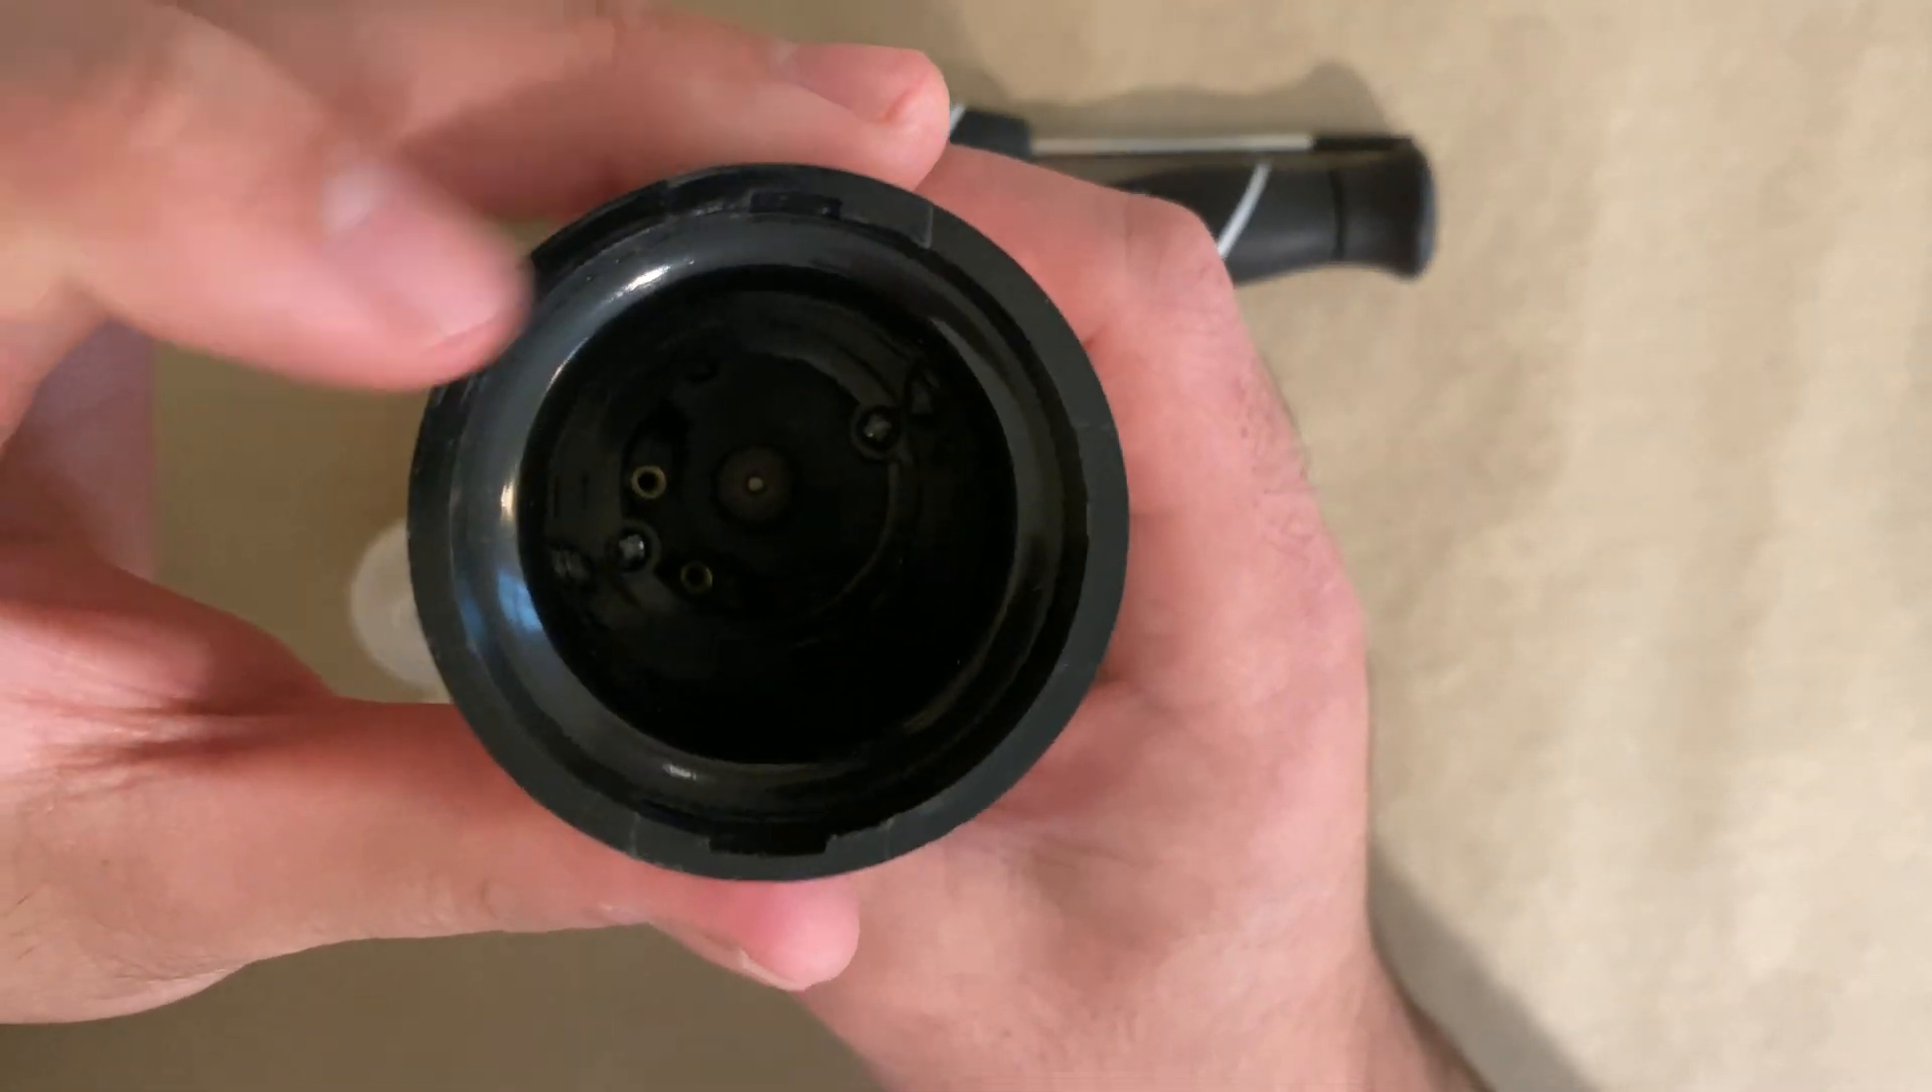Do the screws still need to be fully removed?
Yes.